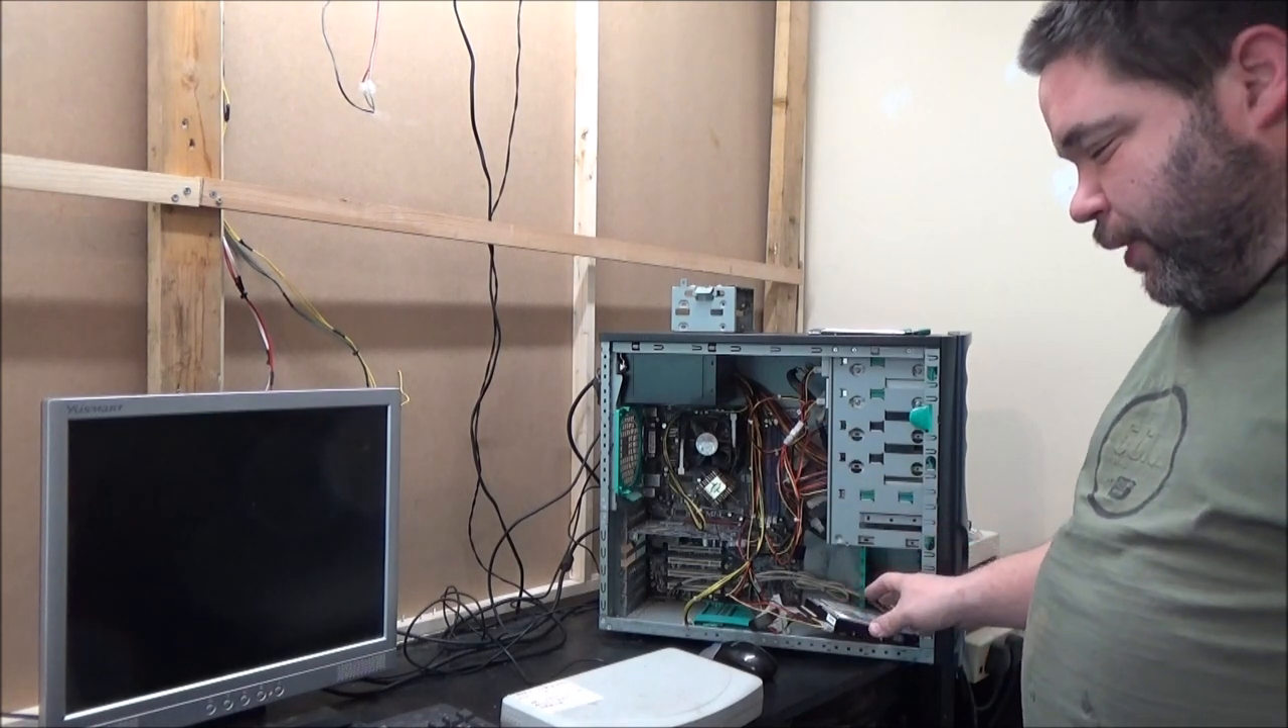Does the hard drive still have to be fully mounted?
Yes.